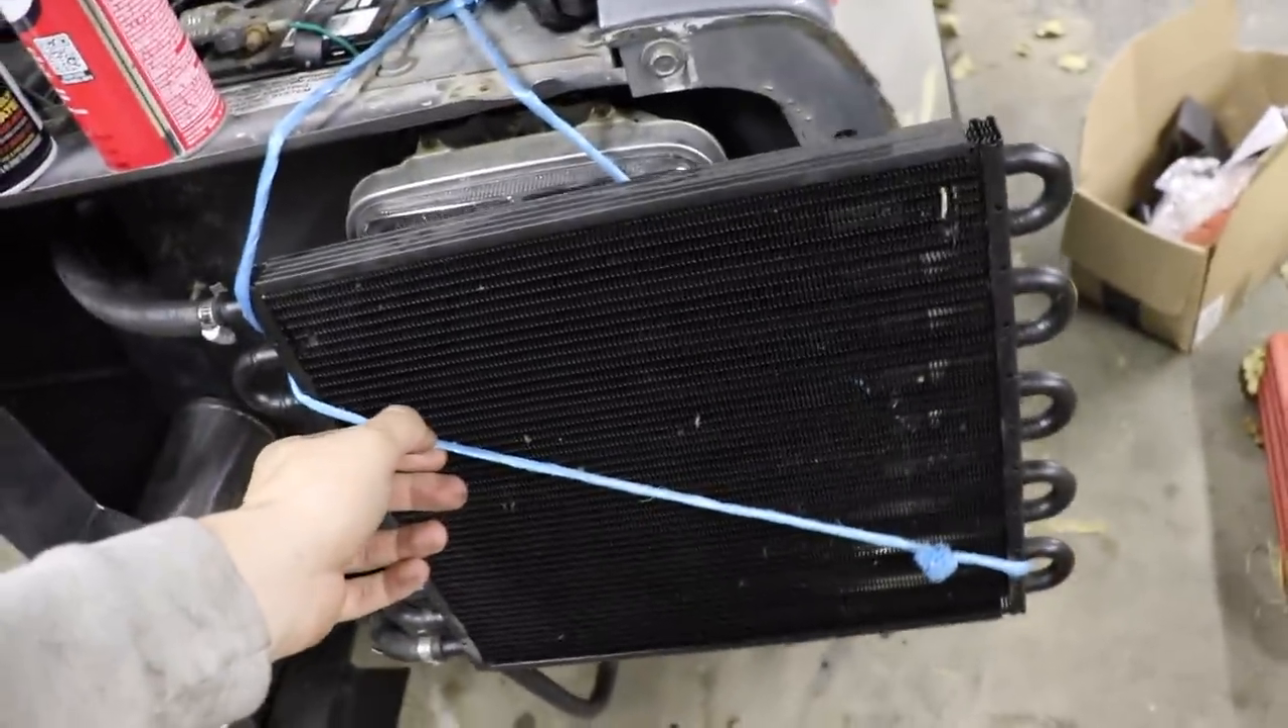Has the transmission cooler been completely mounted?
No.